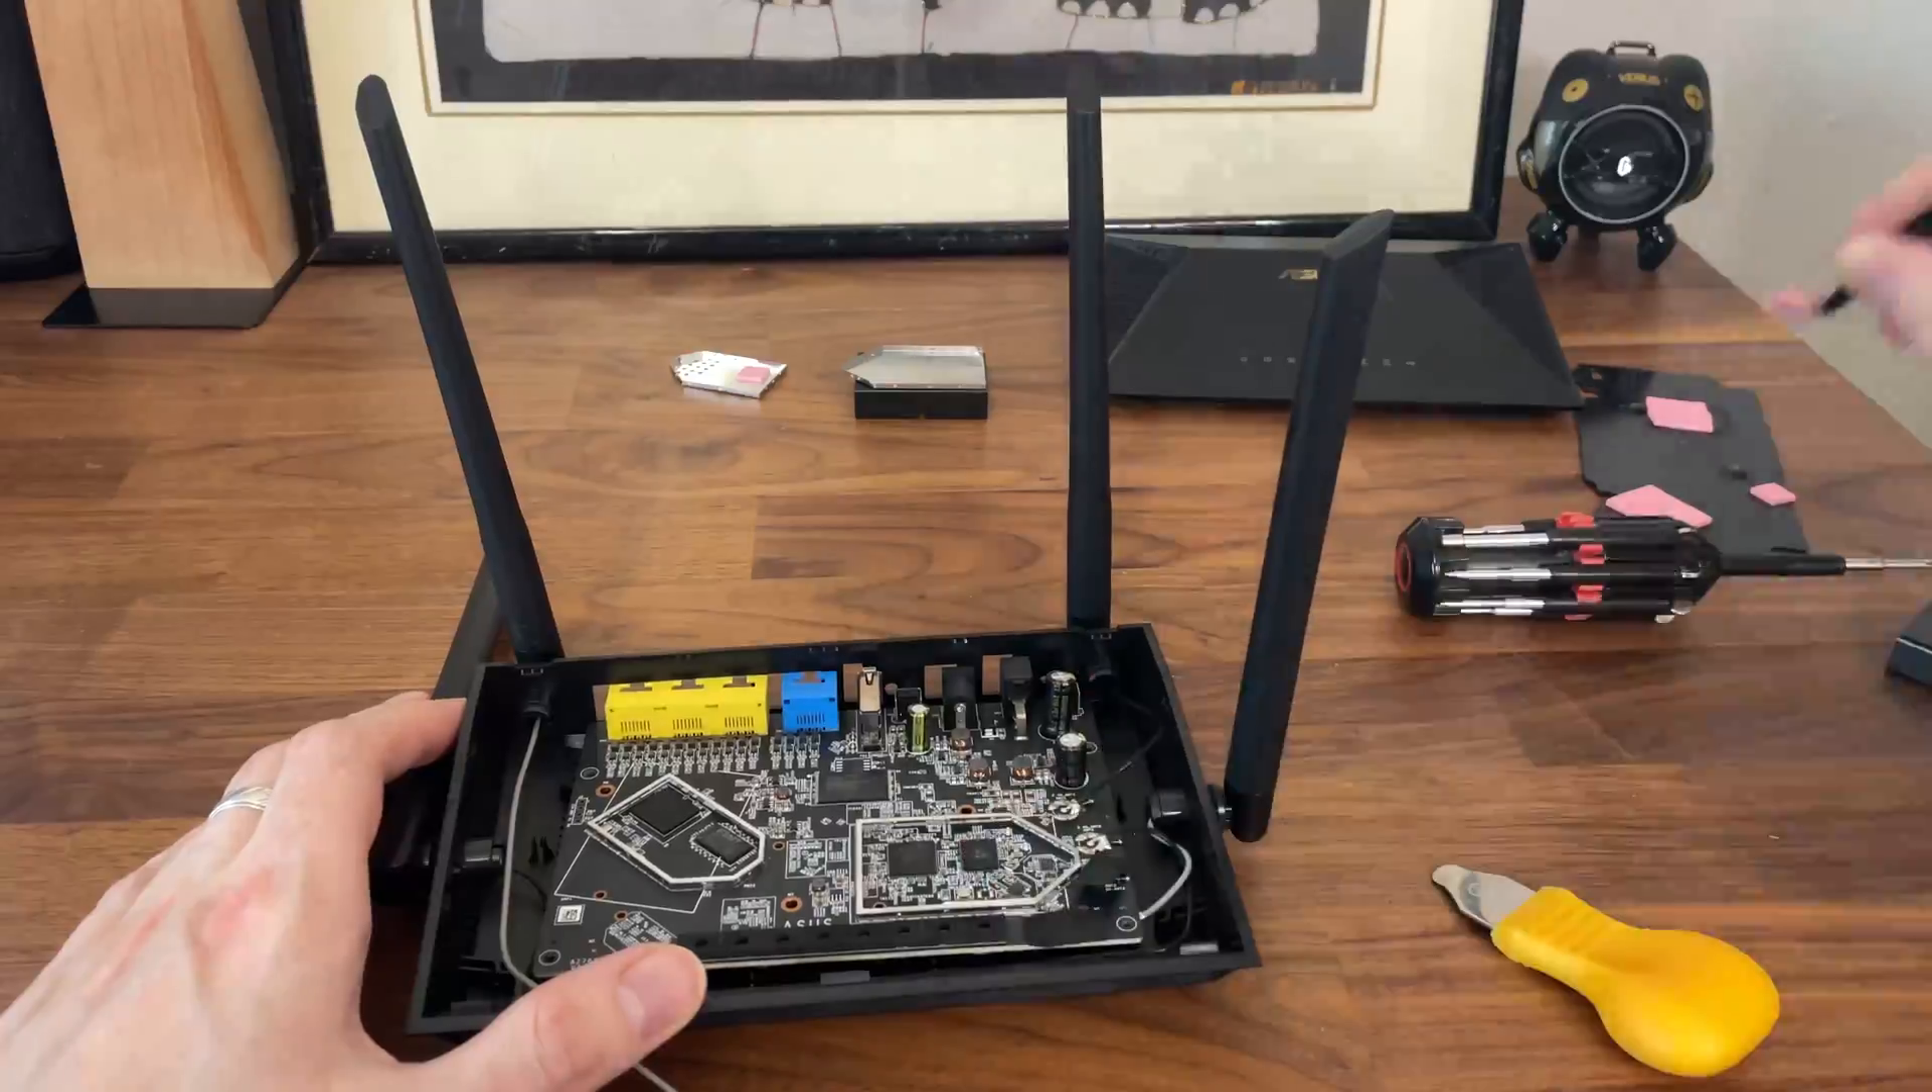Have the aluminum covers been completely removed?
Yes.